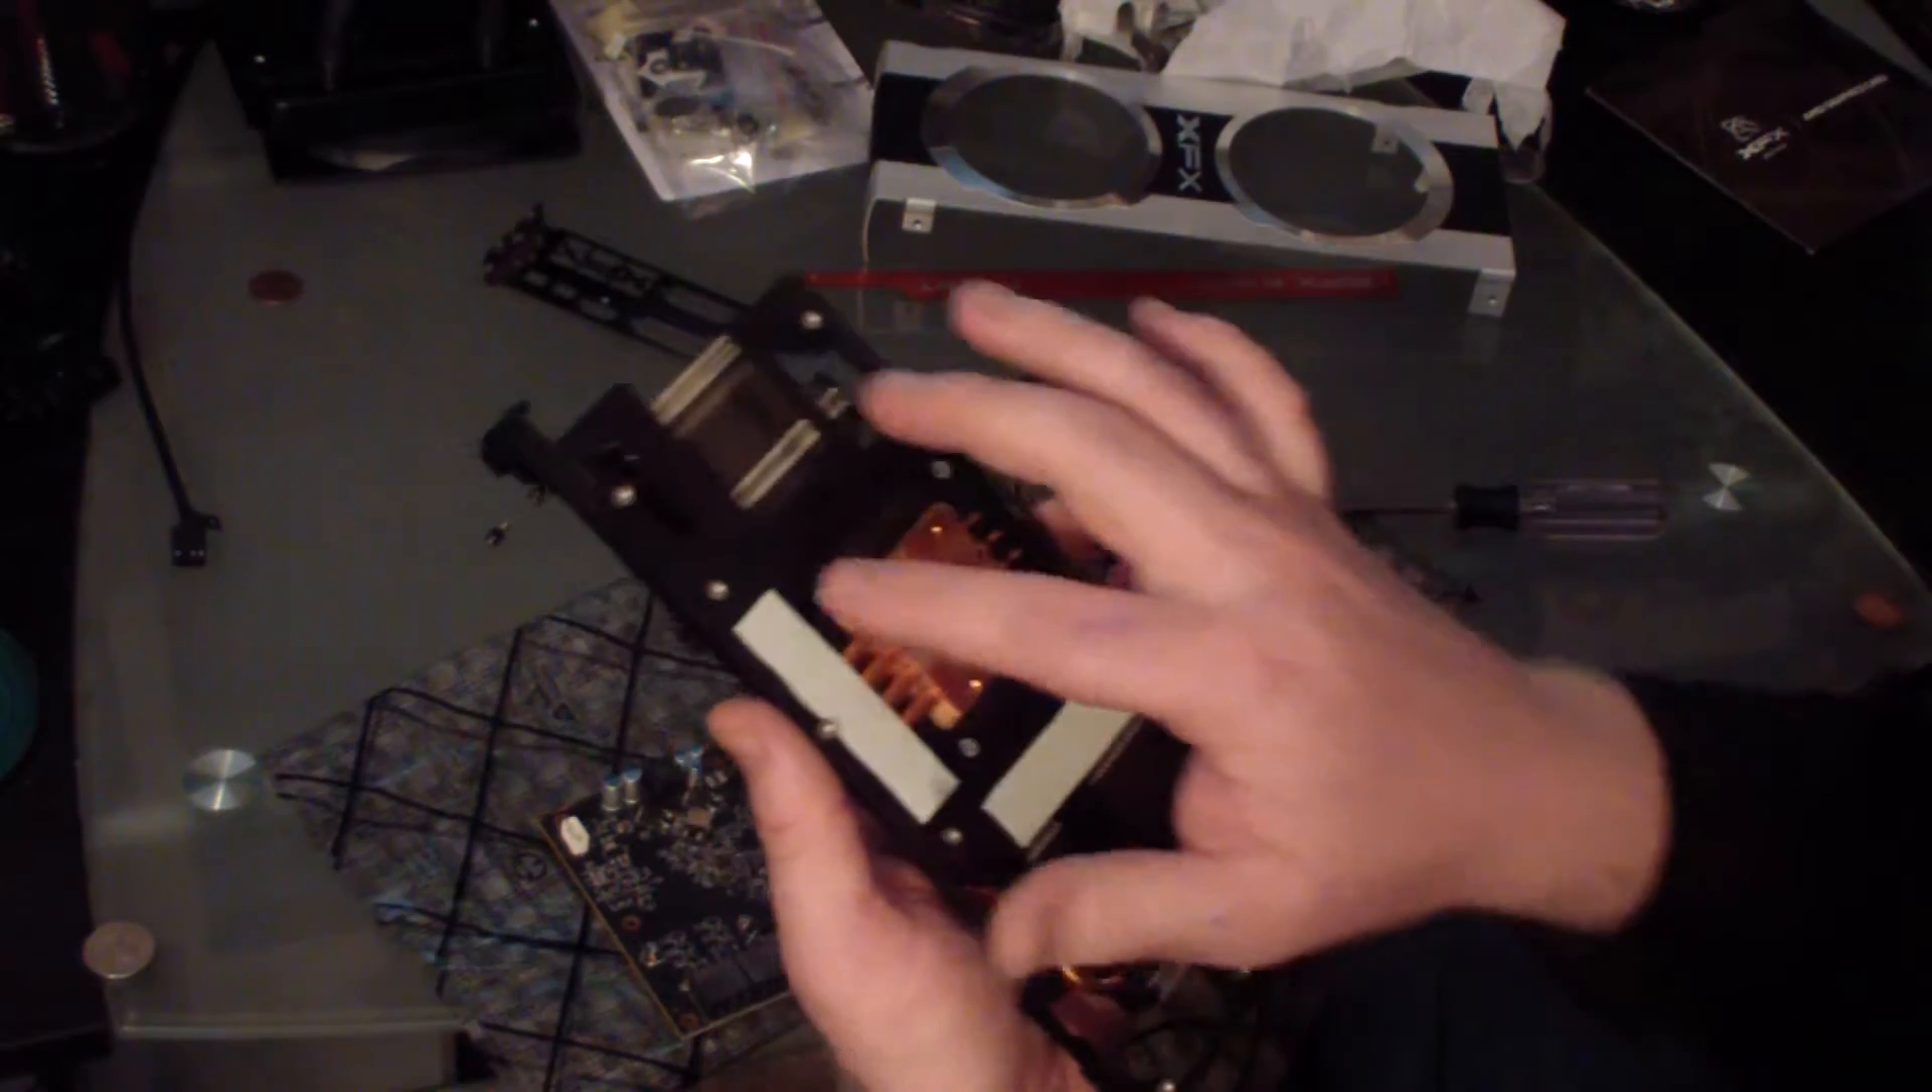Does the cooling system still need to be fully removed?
No.